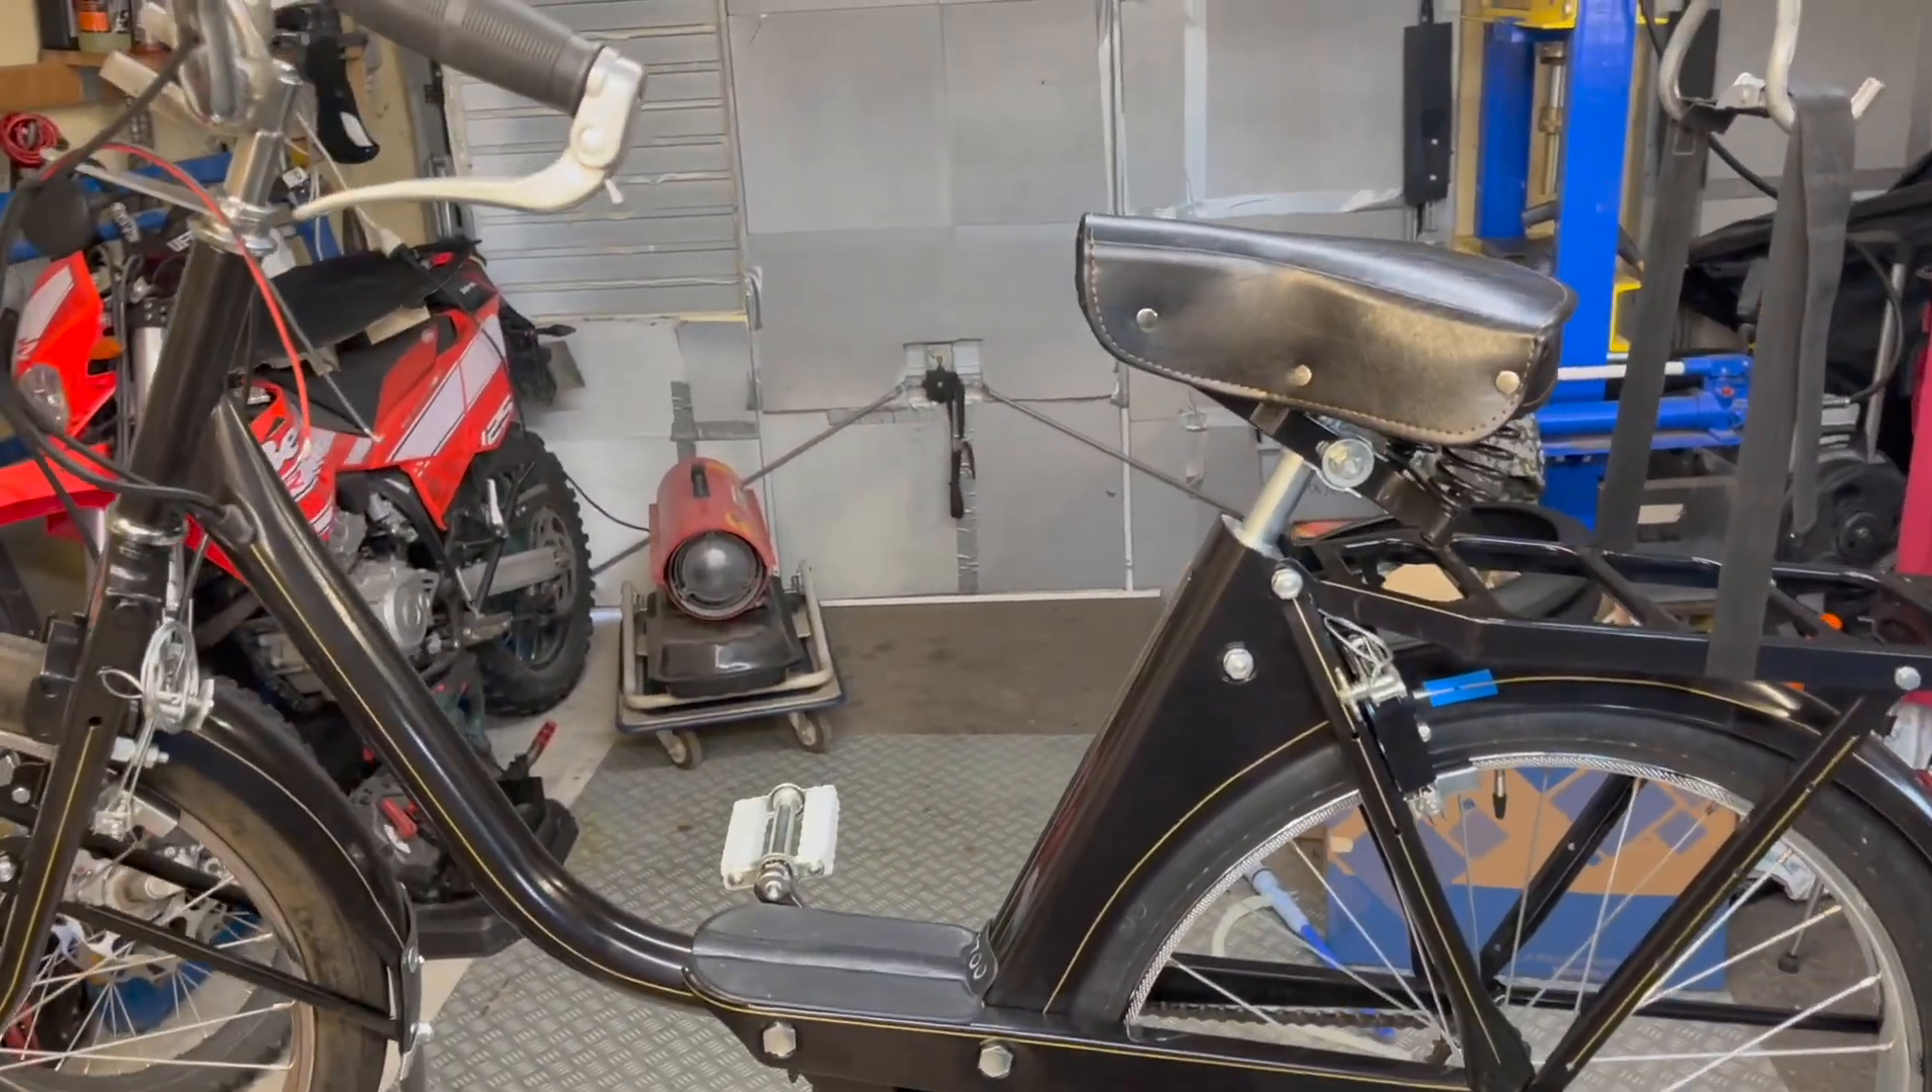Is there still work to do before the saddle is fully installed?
No.